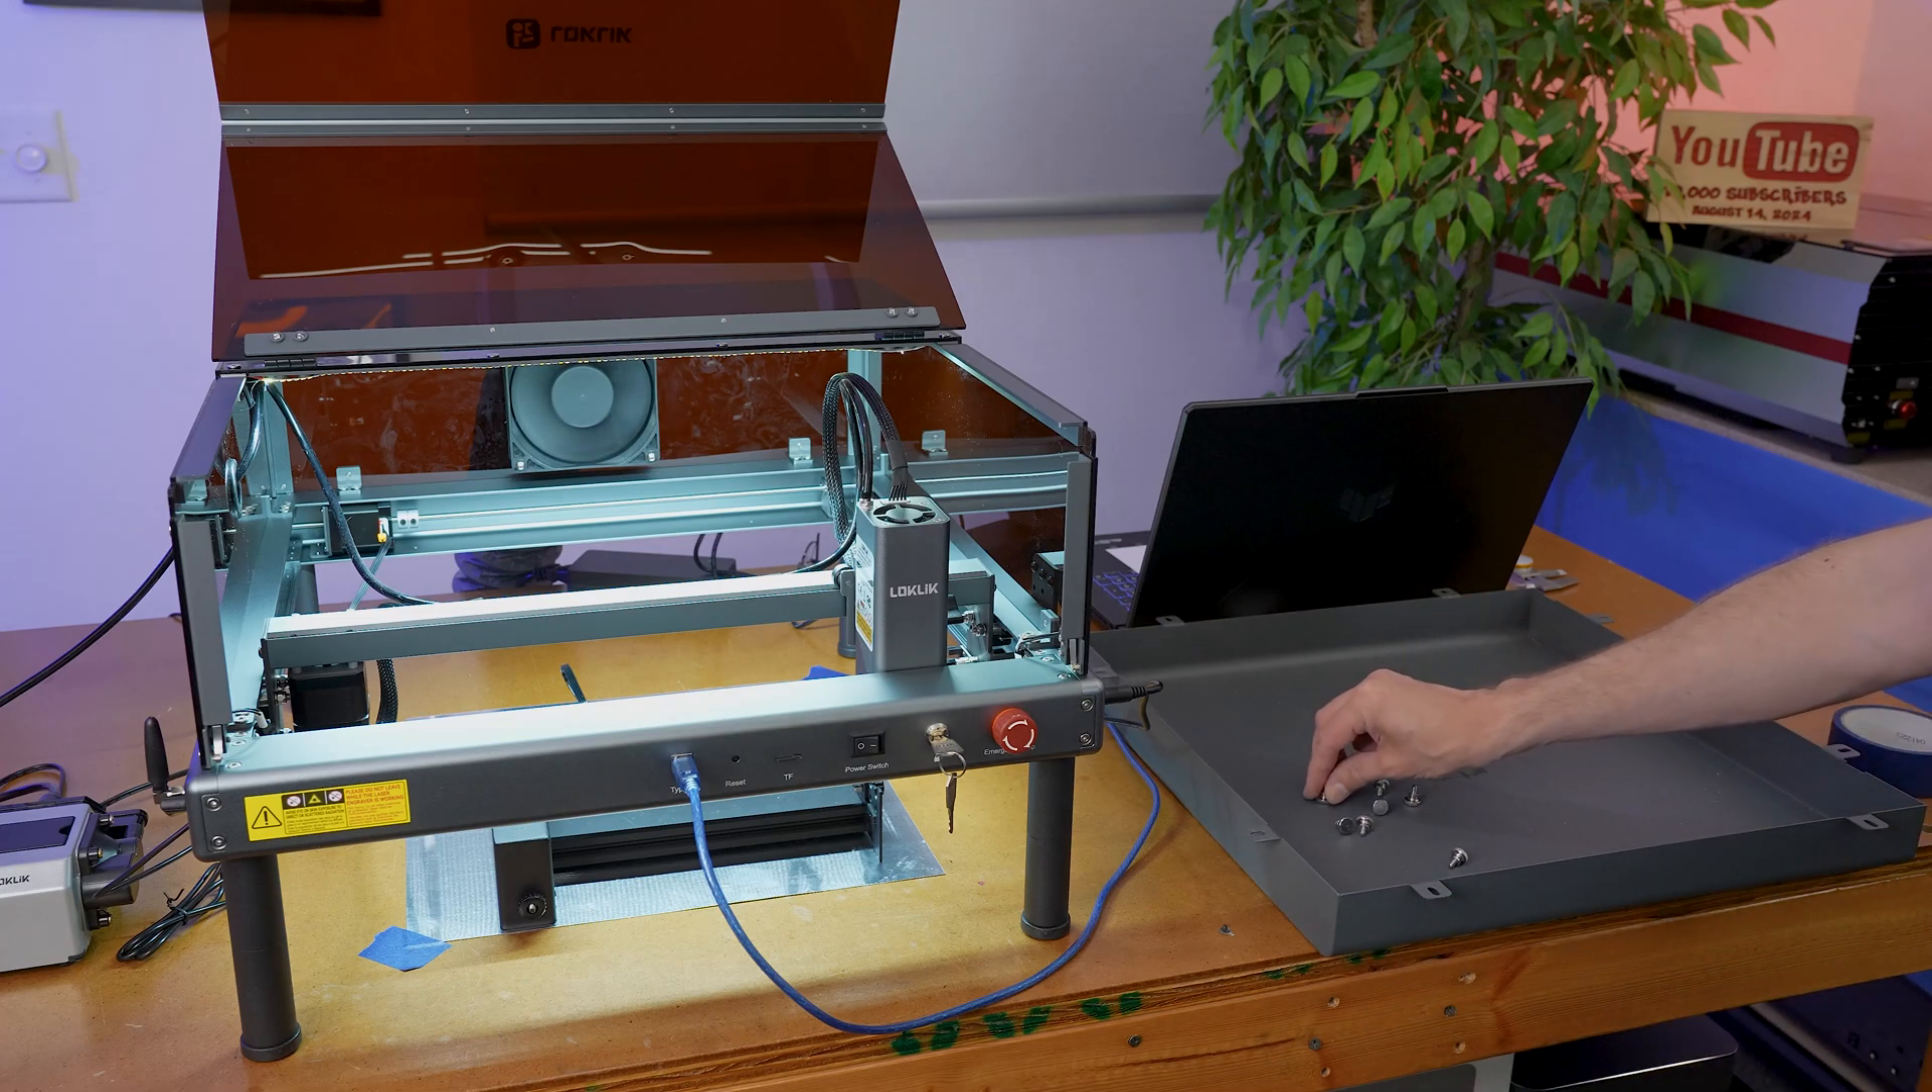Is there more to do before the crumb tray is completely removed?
No.